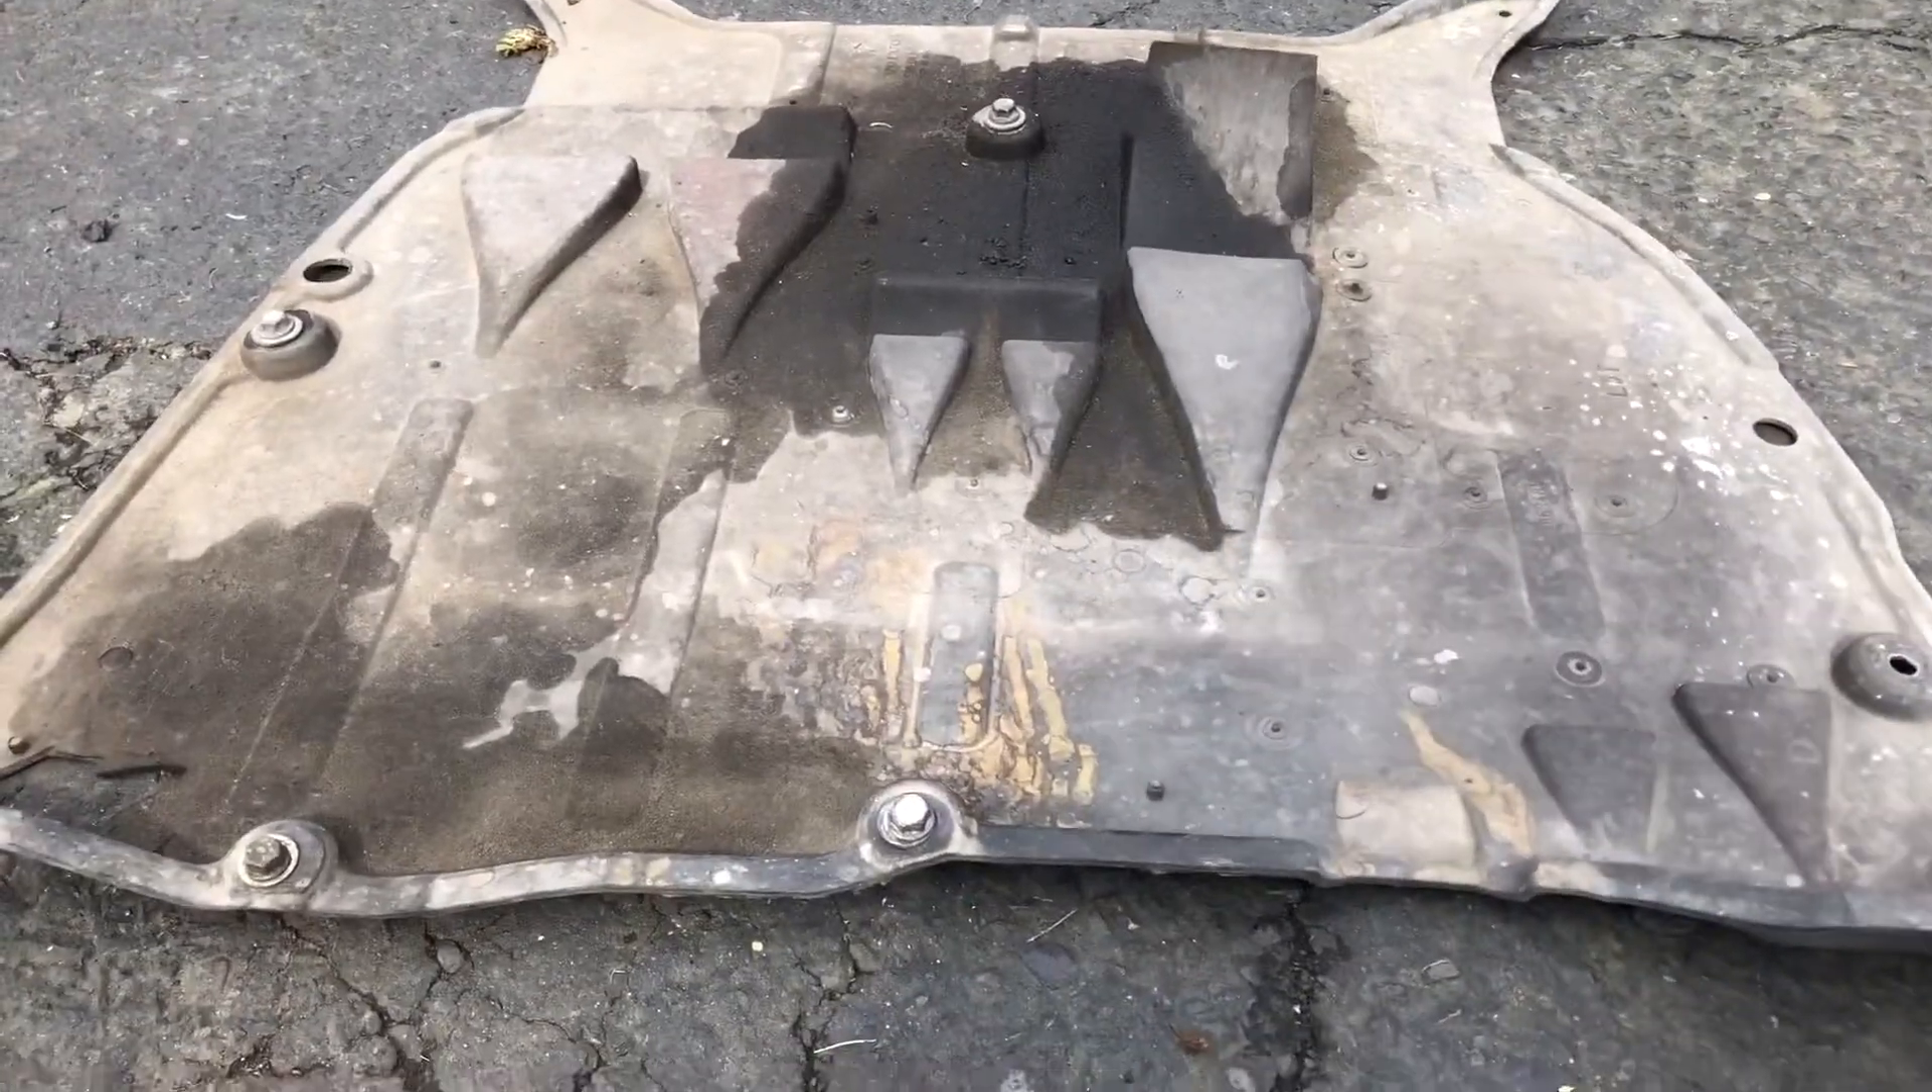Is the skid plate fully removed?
Yes.